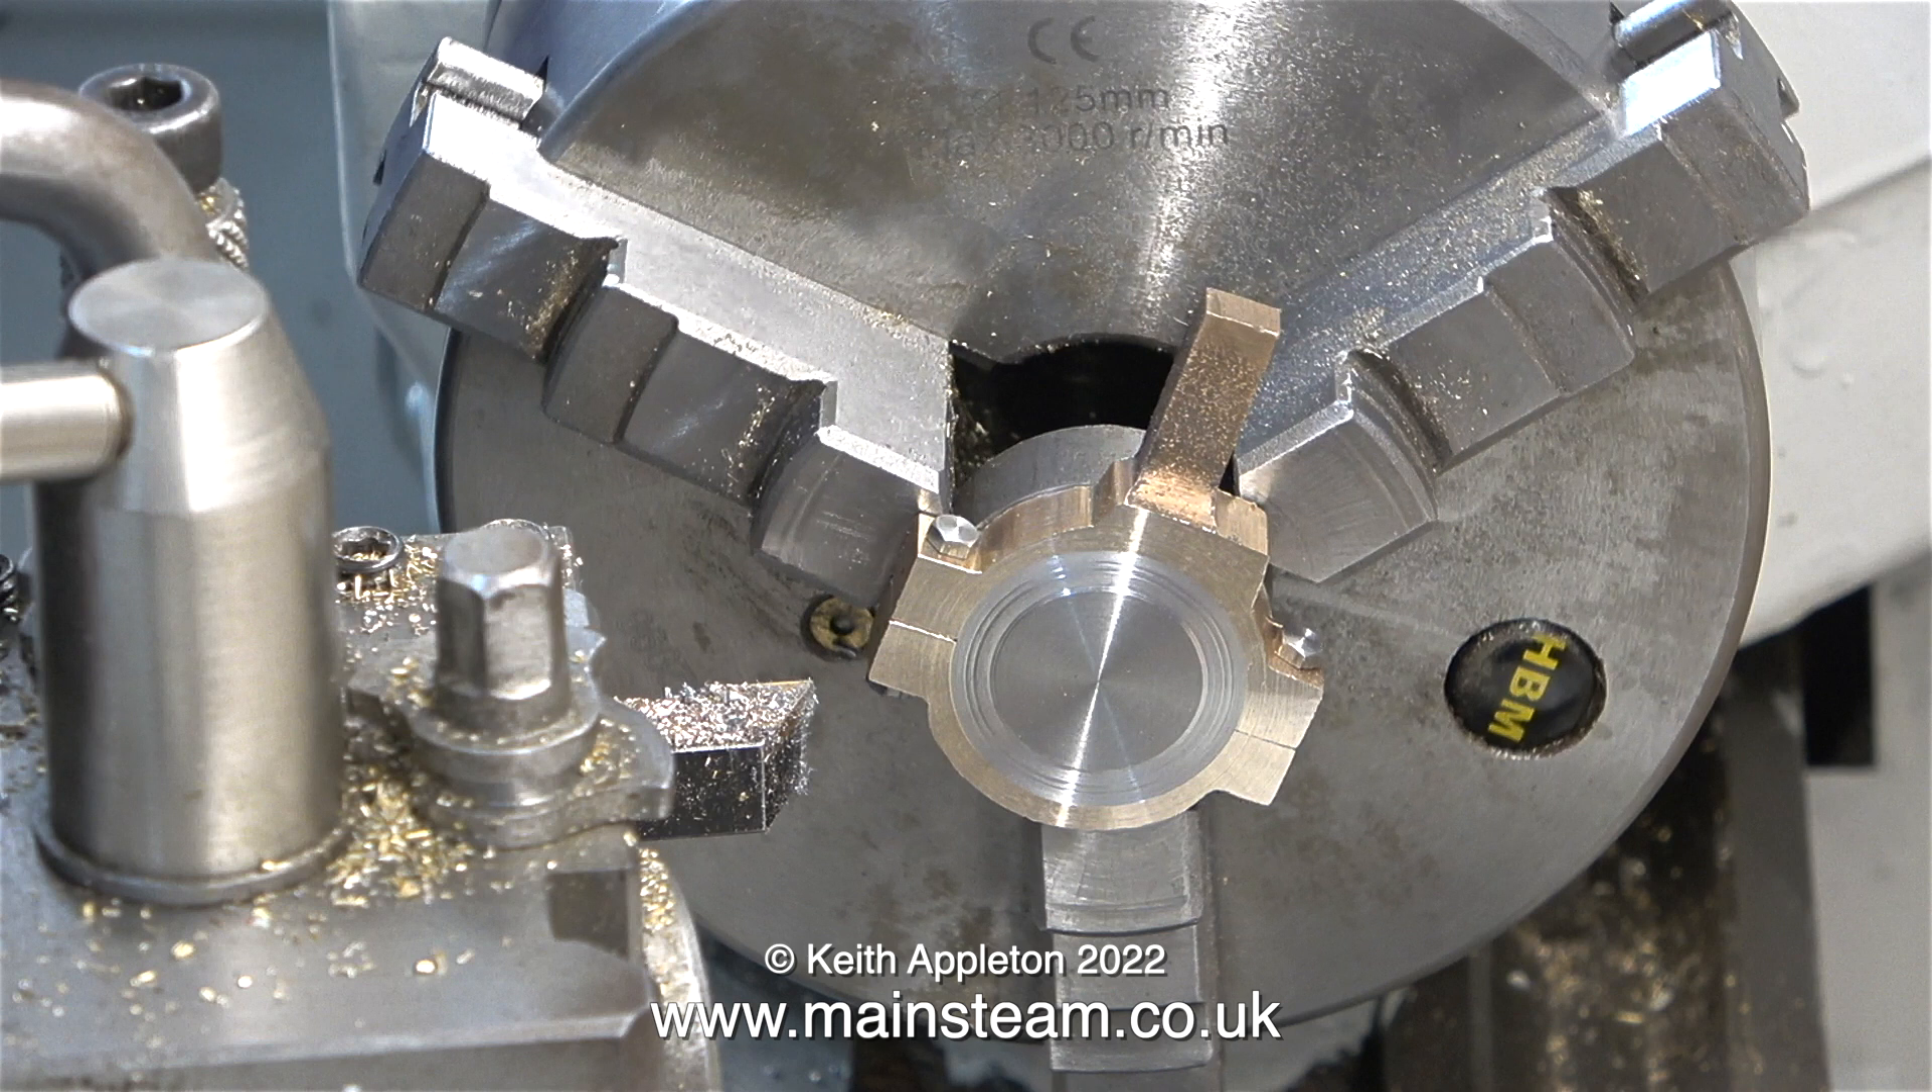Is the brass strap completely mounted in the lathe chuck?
Yes.